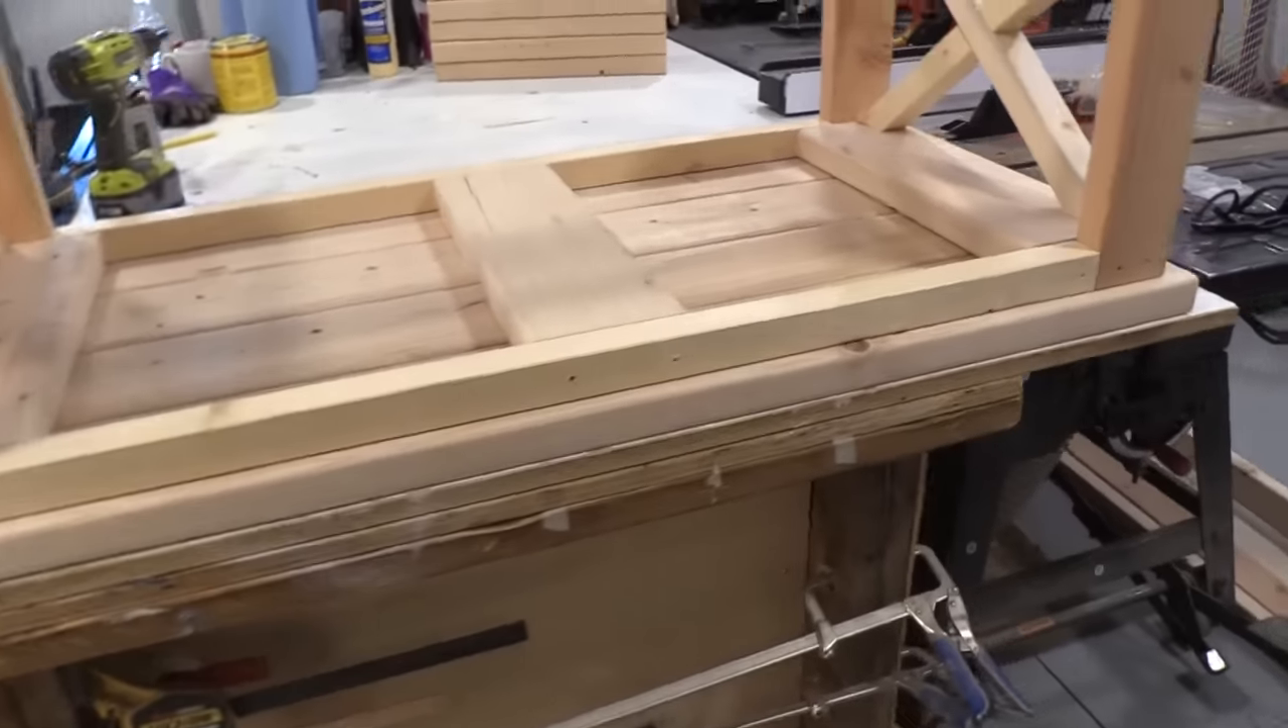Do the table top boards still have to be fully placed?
No.